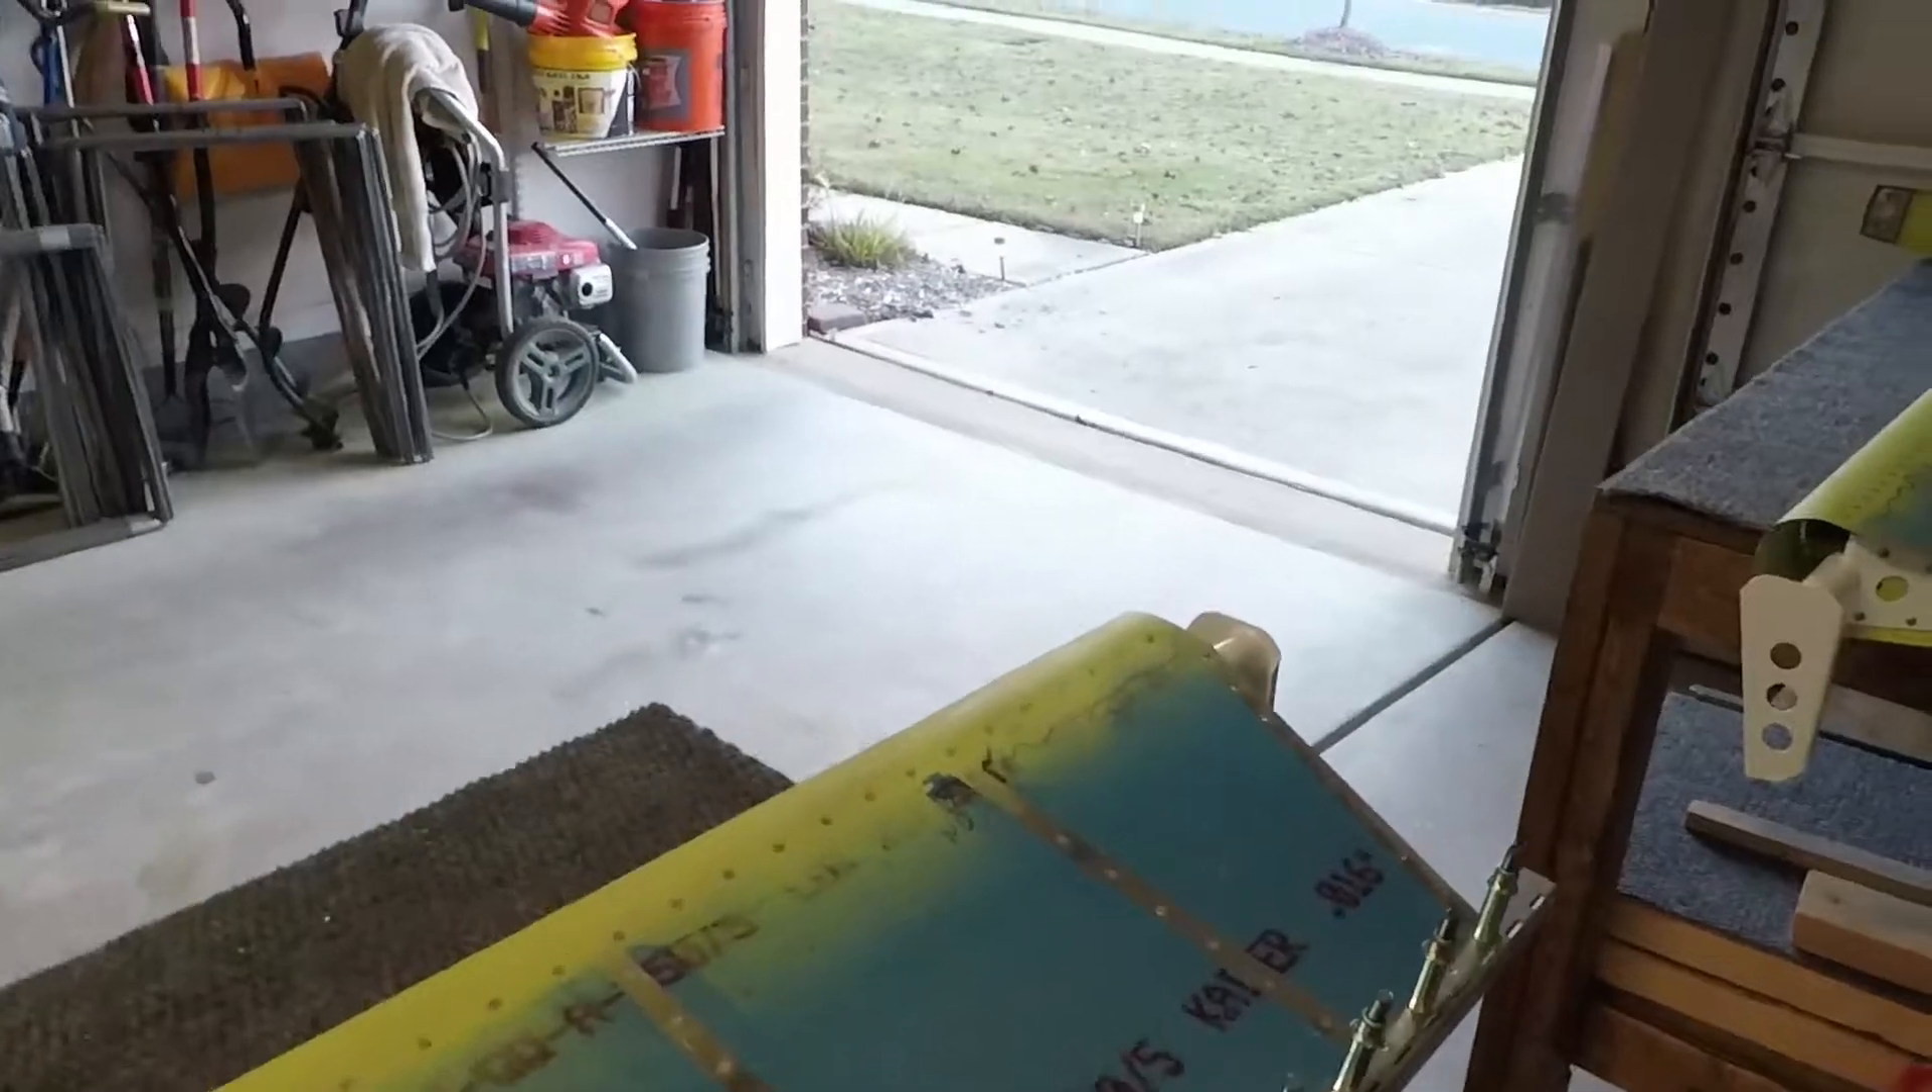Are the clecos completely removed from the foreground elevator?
No.